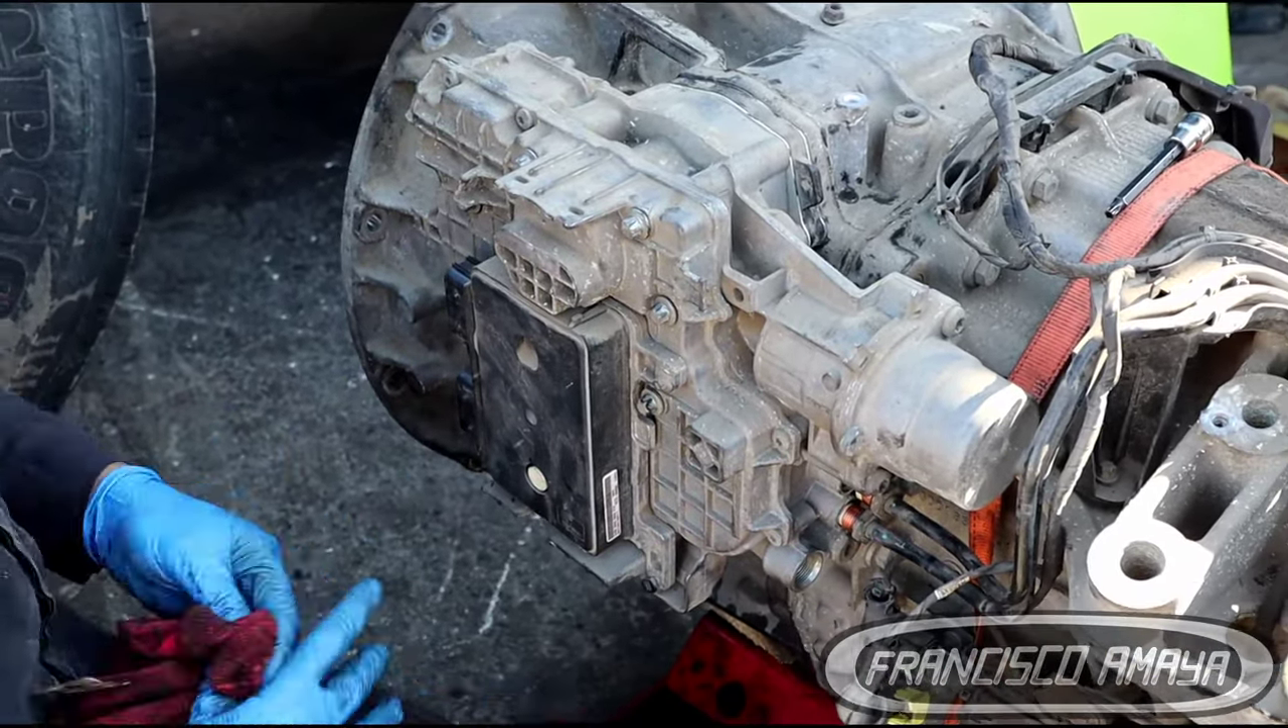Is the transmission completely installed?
No.